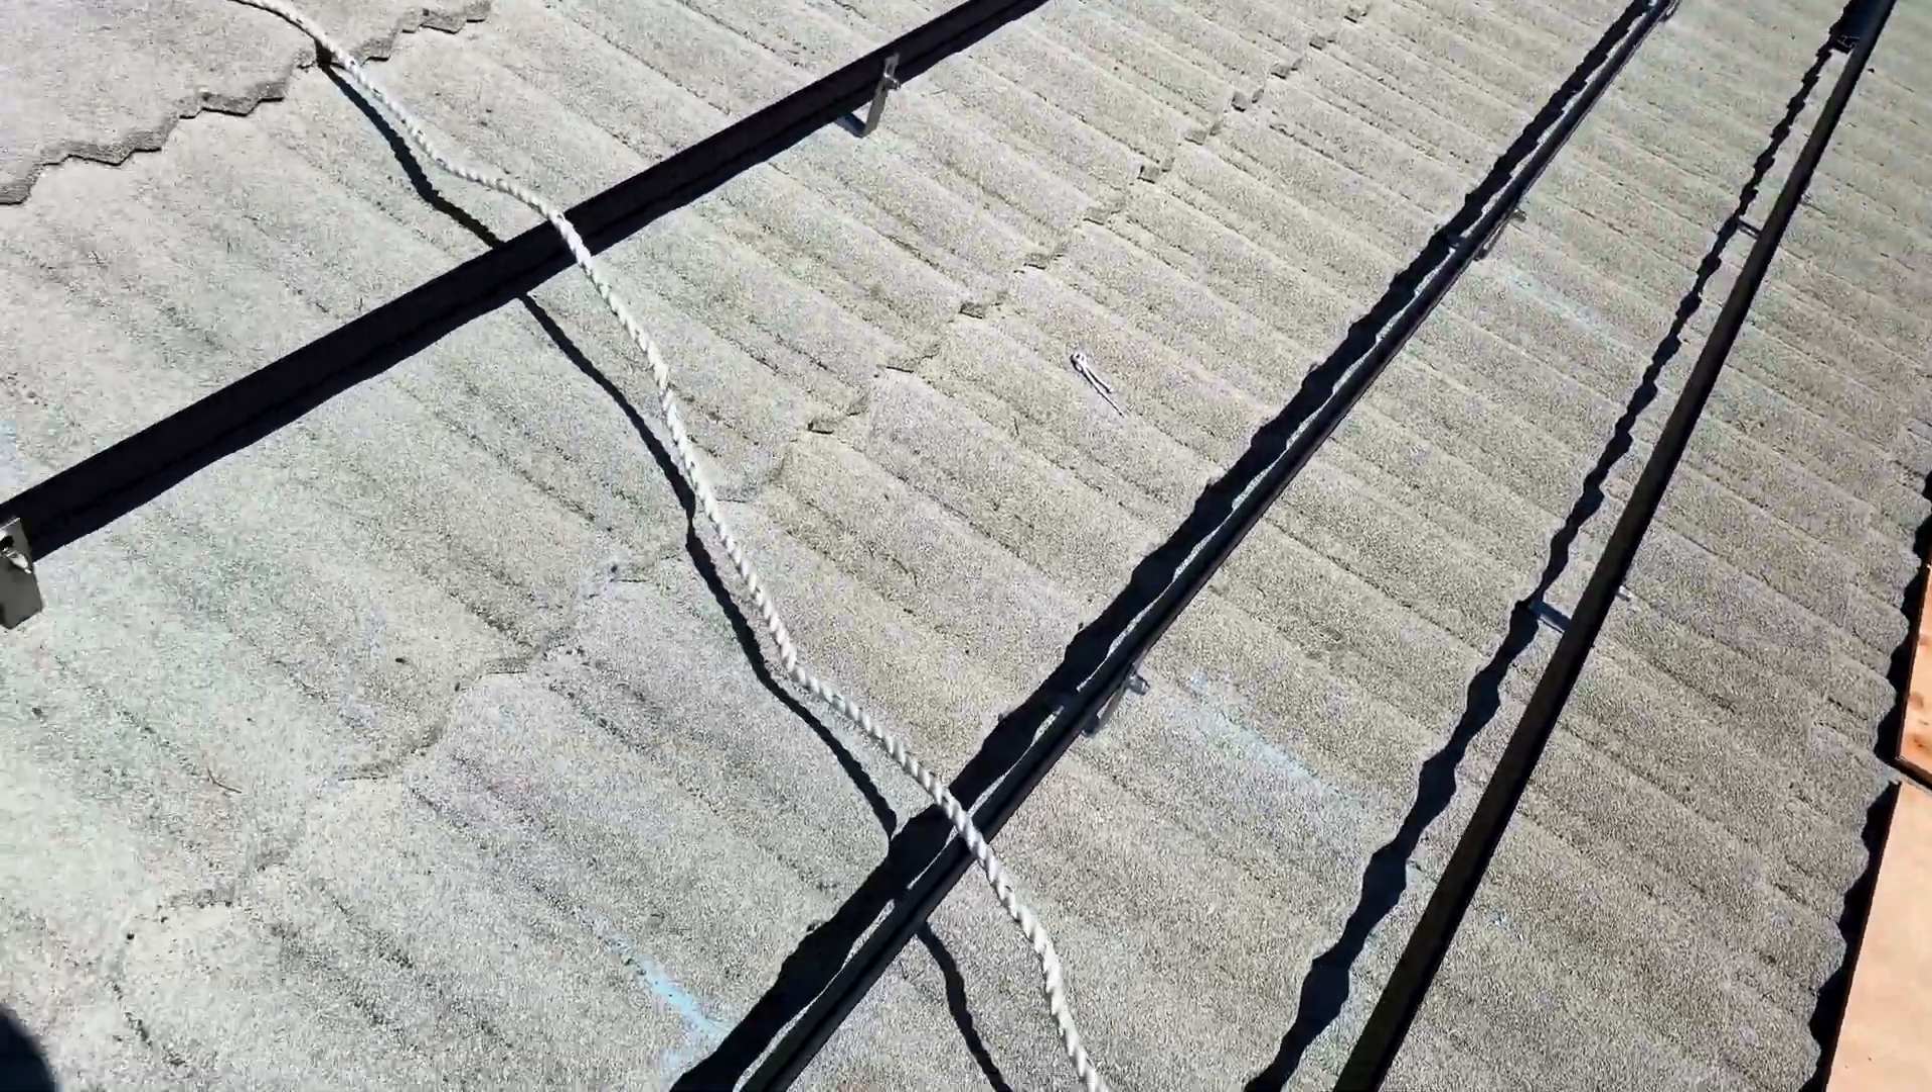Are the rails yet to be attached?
No.